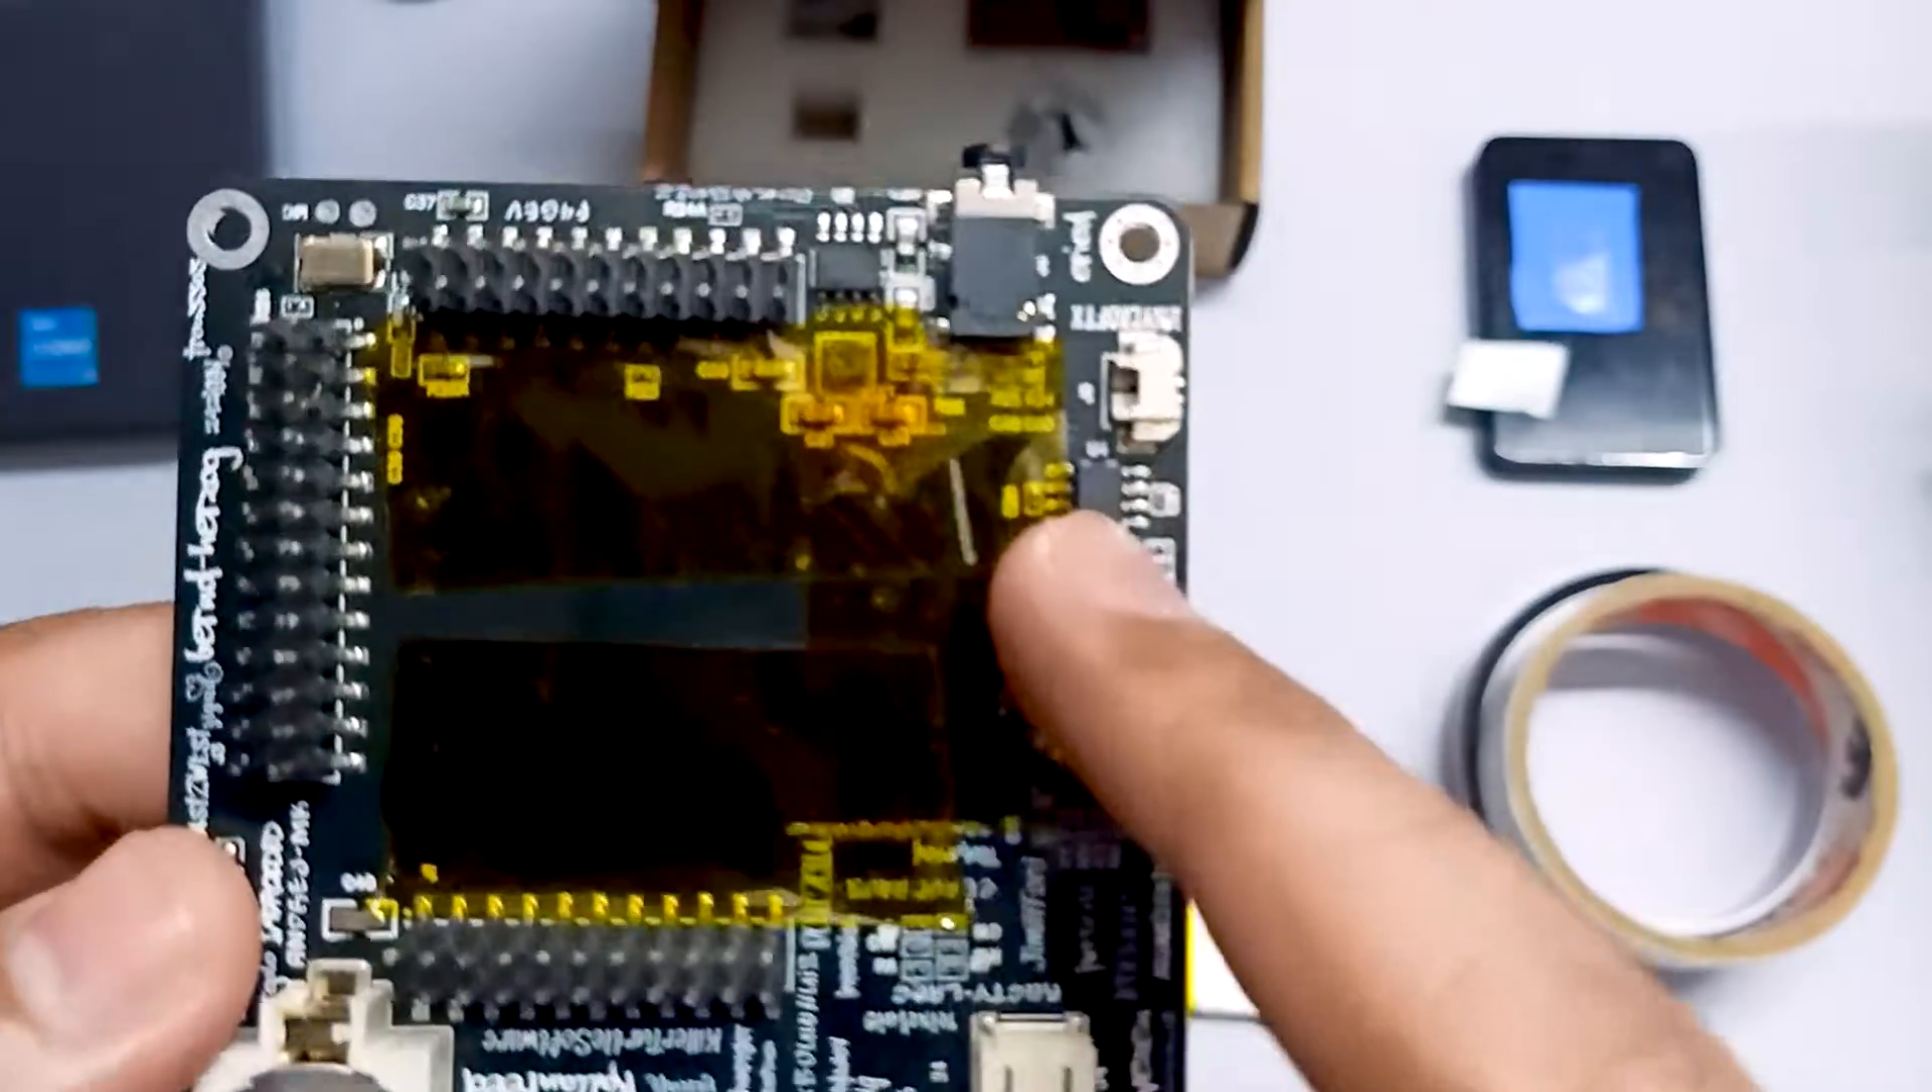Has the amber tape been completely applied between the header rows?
Yes.